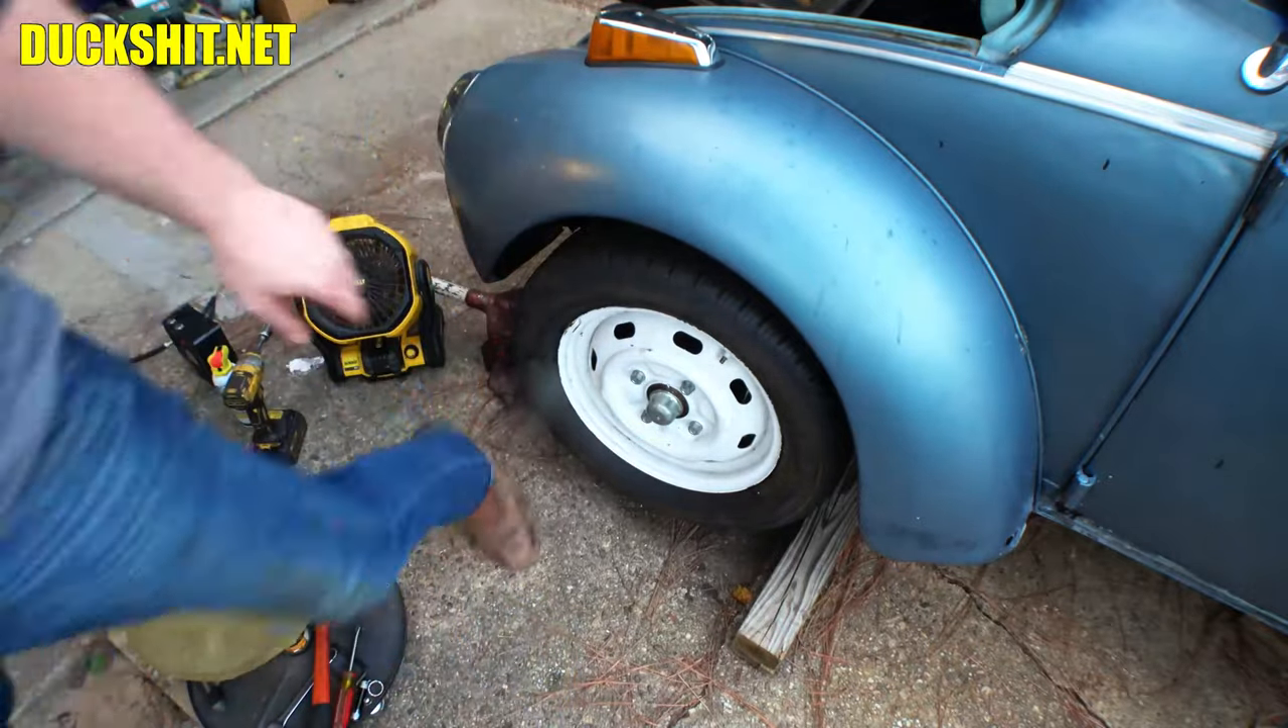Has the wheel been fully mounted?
Yes.